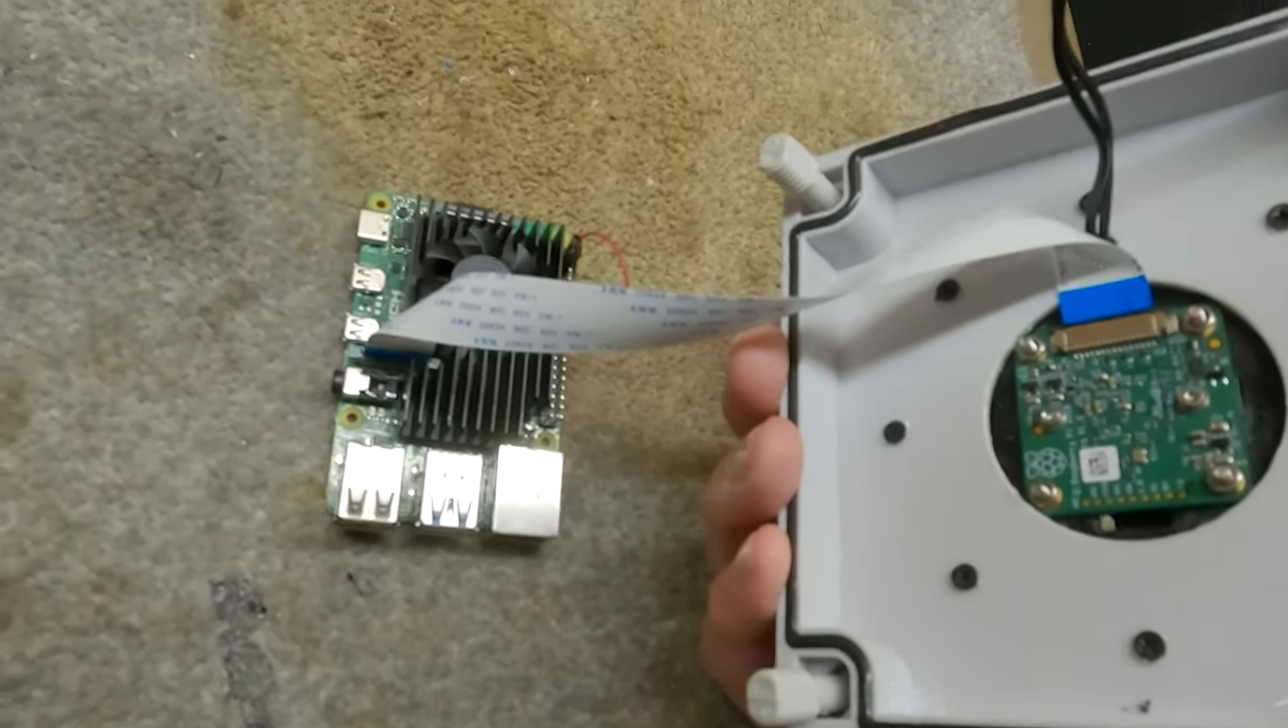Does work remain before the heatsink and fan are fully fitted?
No.